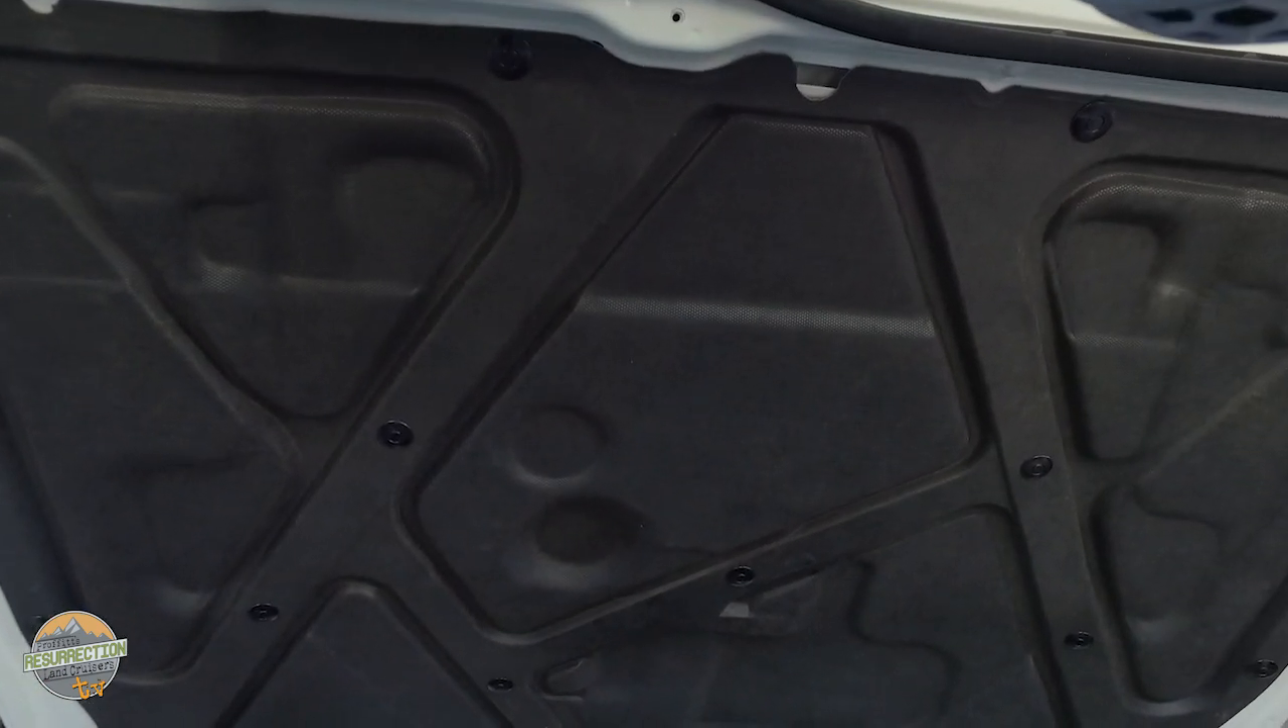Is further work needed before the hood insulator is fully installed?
No.